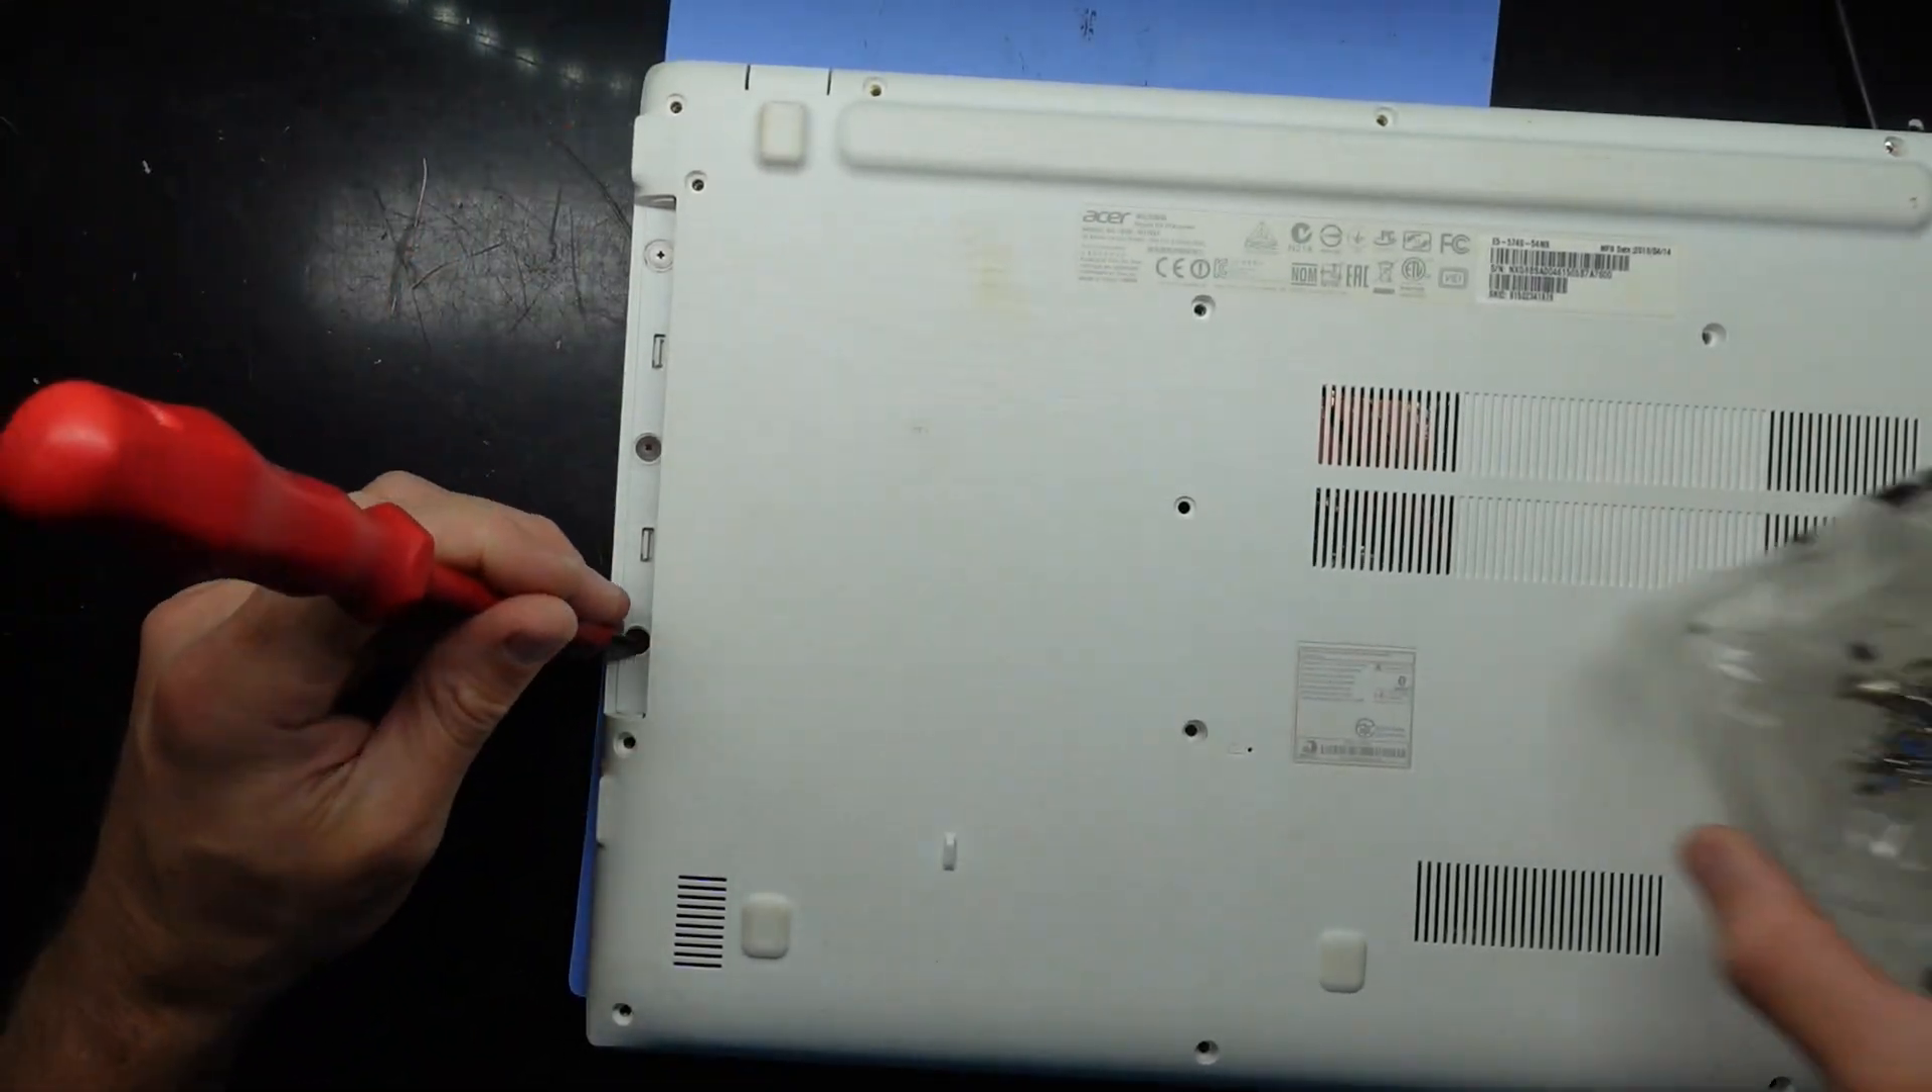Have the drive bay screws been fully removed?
No.